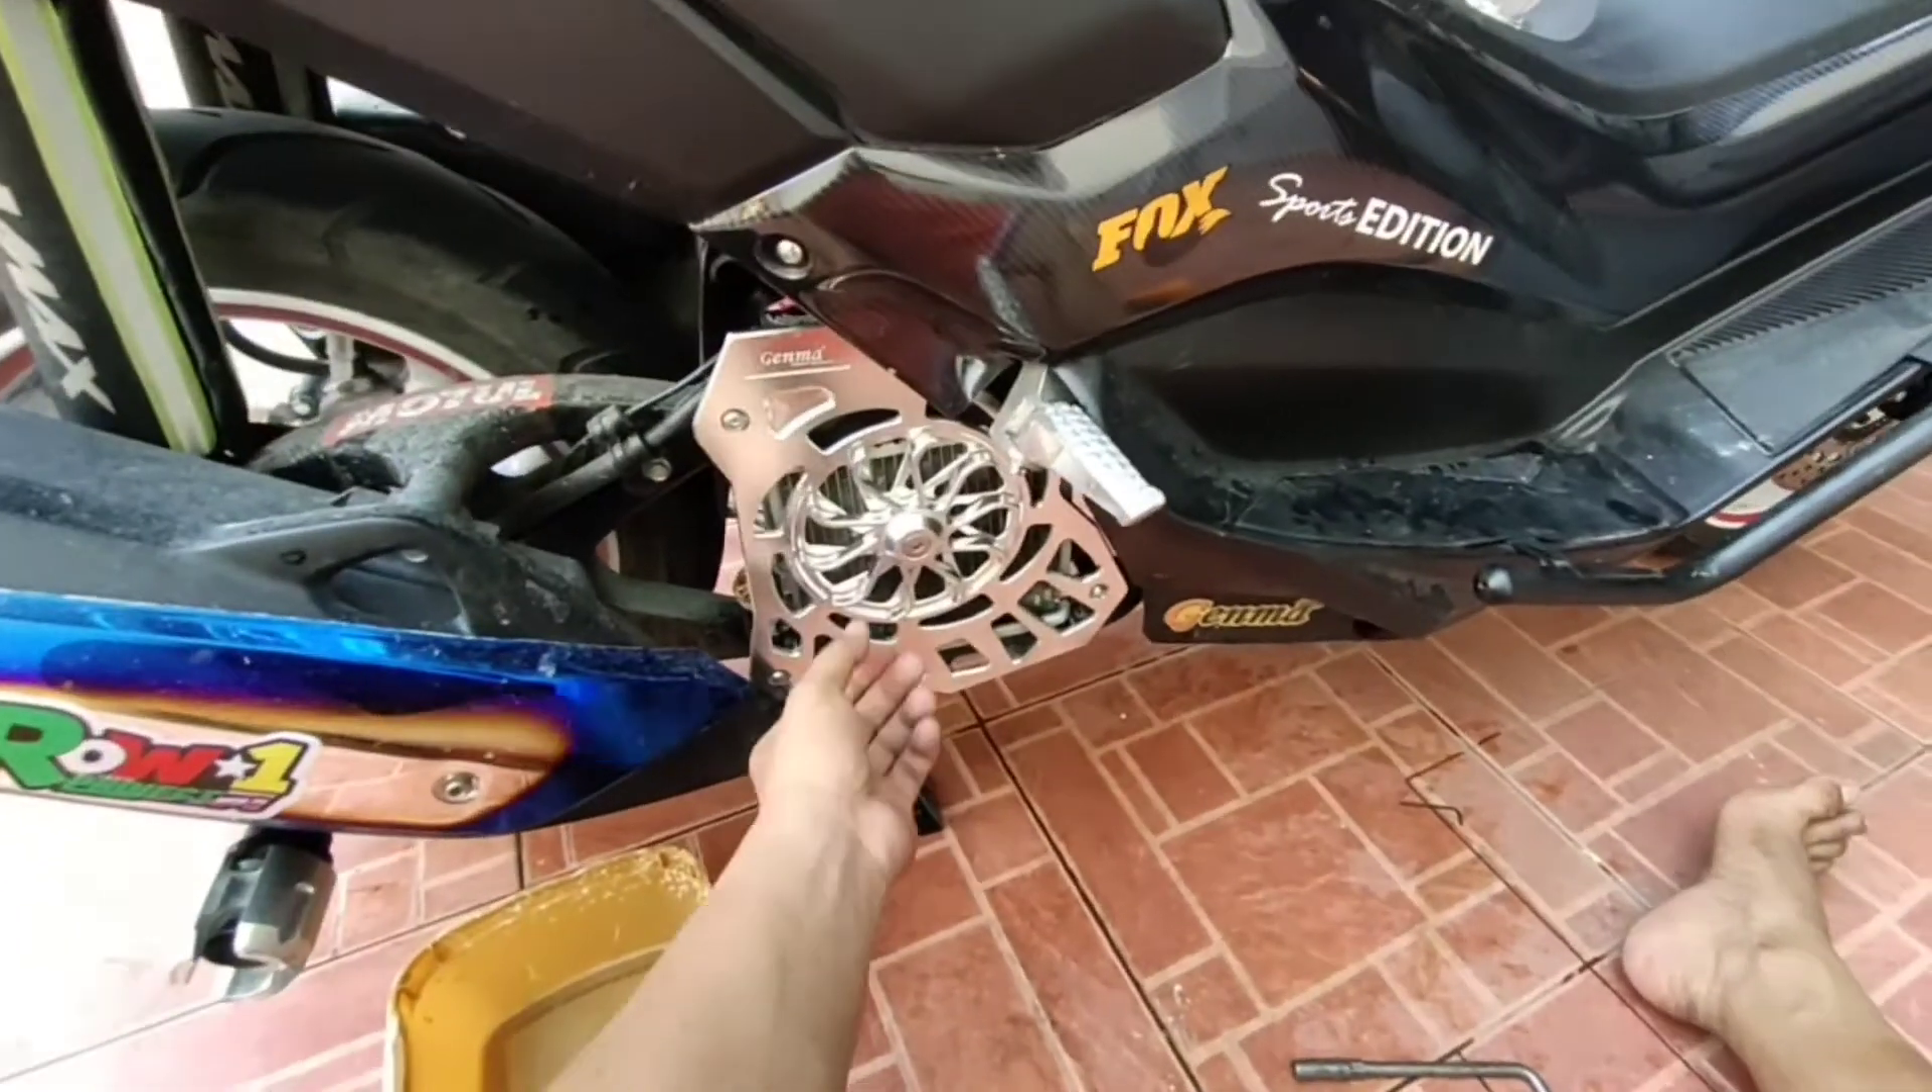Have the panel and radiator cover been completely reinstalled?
Yes.